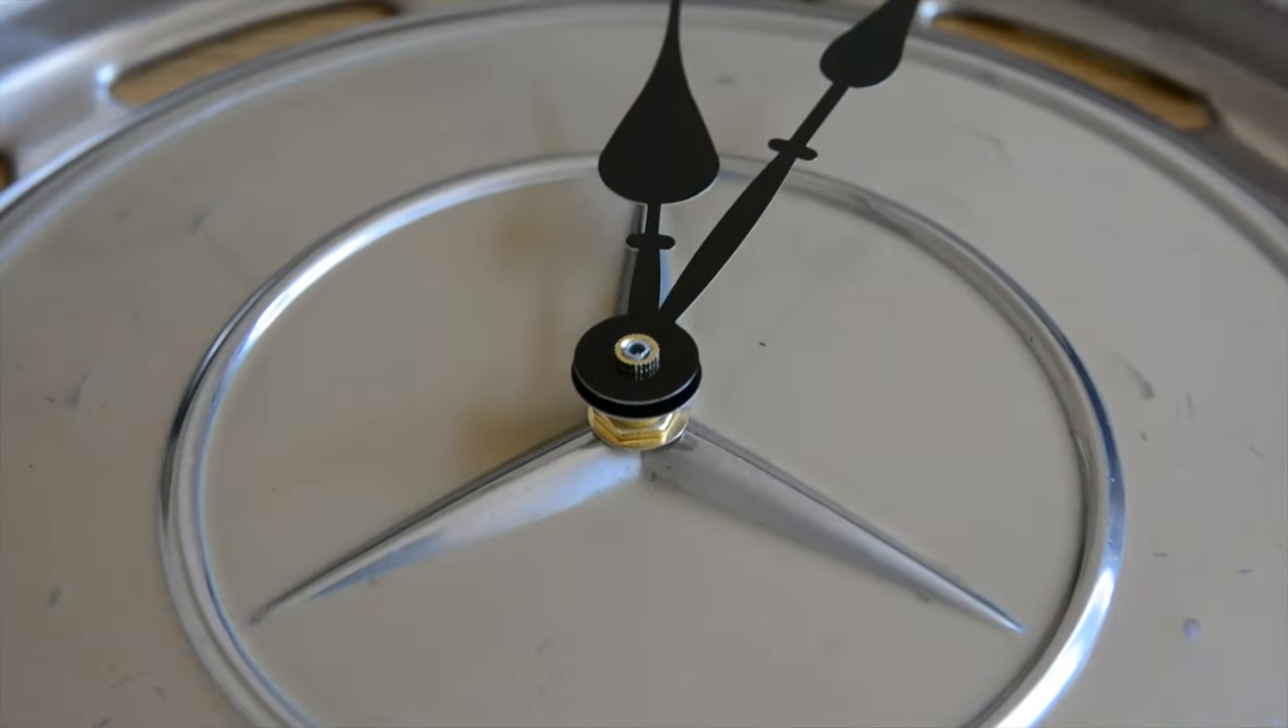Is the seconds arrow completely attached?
No.